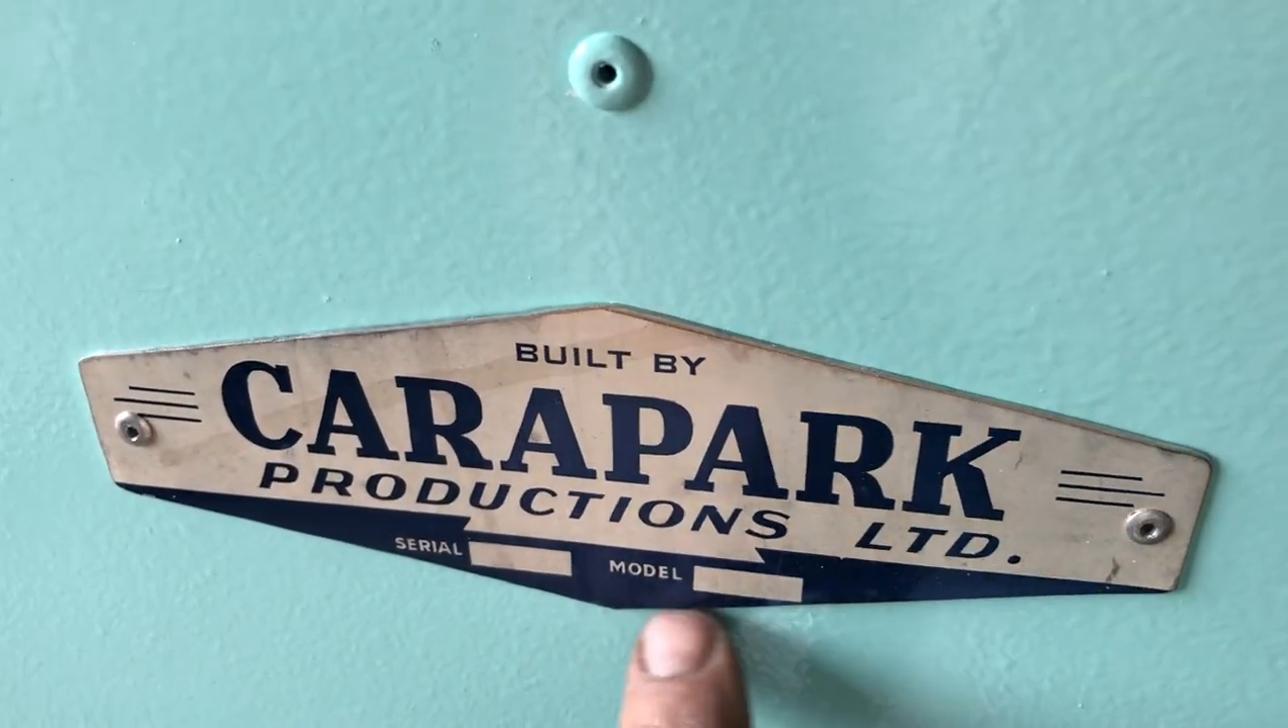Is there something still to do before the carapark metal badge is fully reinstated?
No.